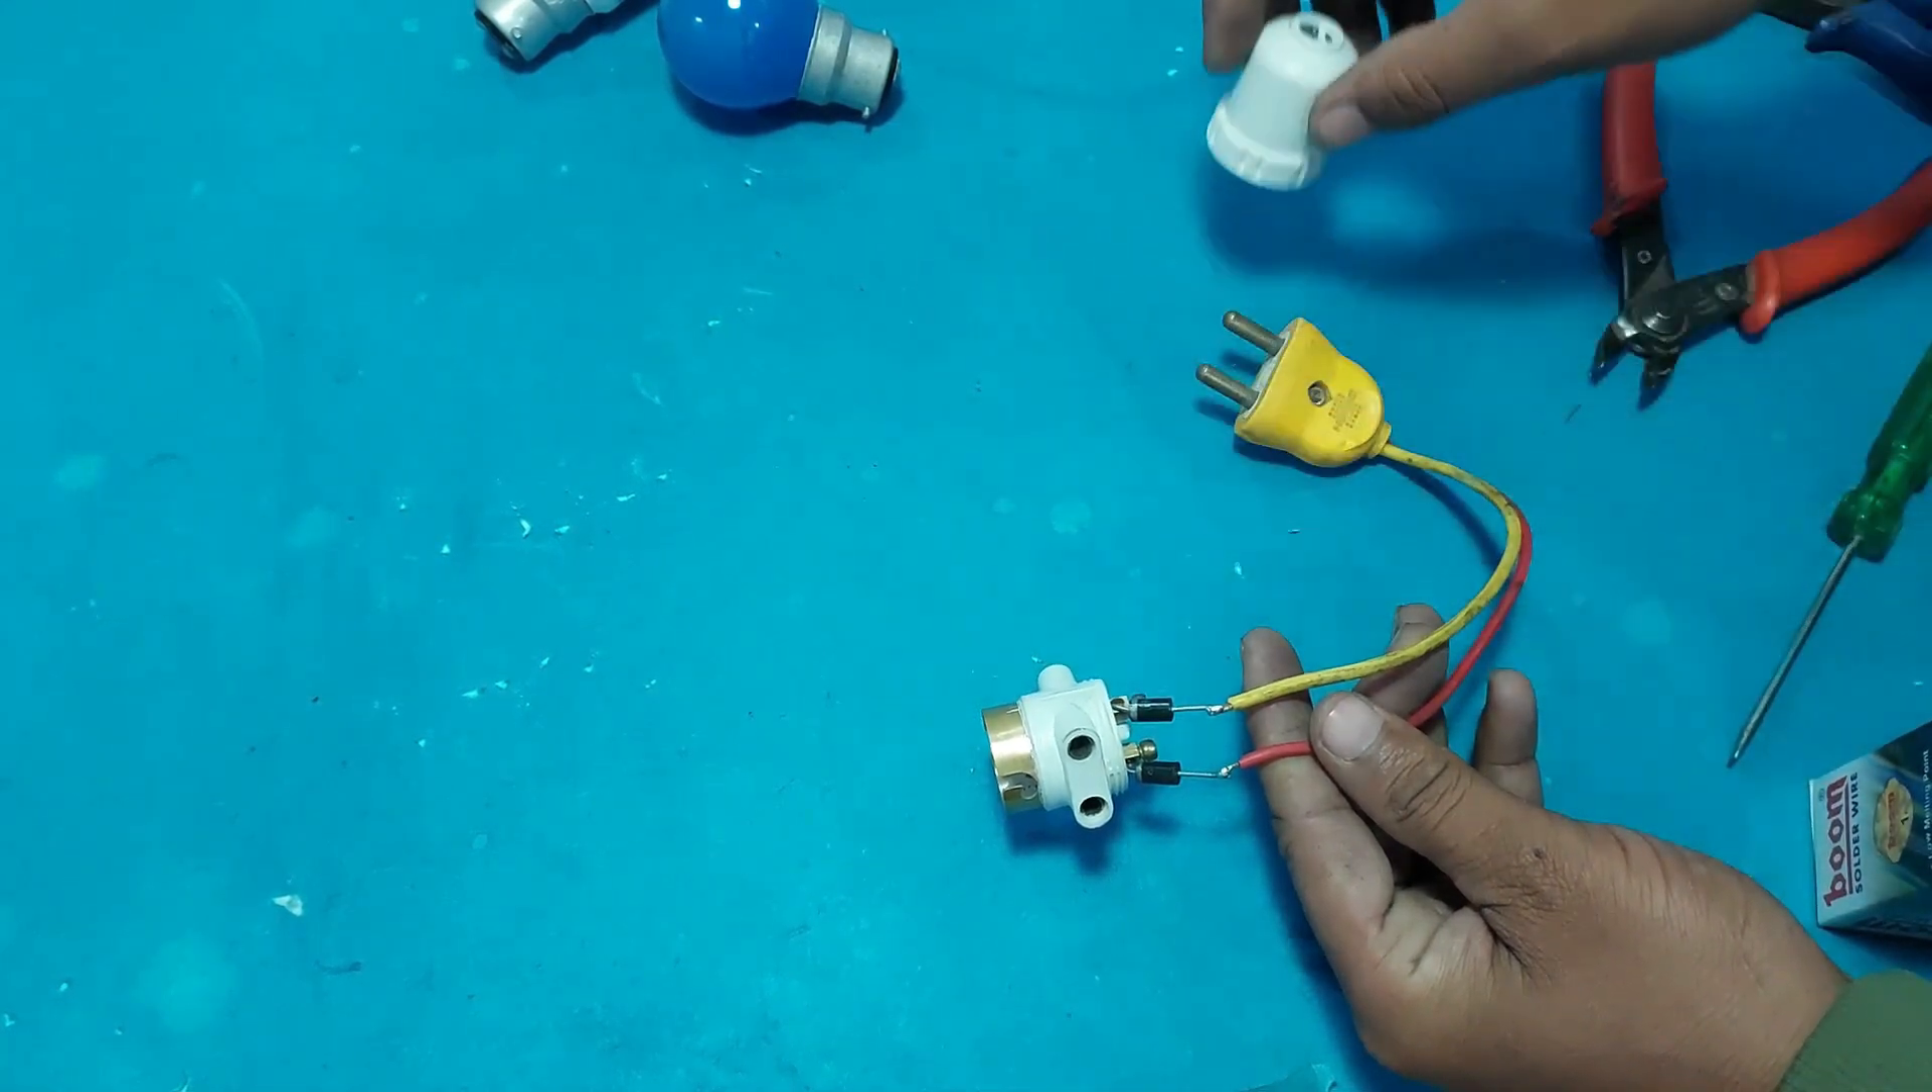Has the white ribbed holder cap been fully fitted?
No.